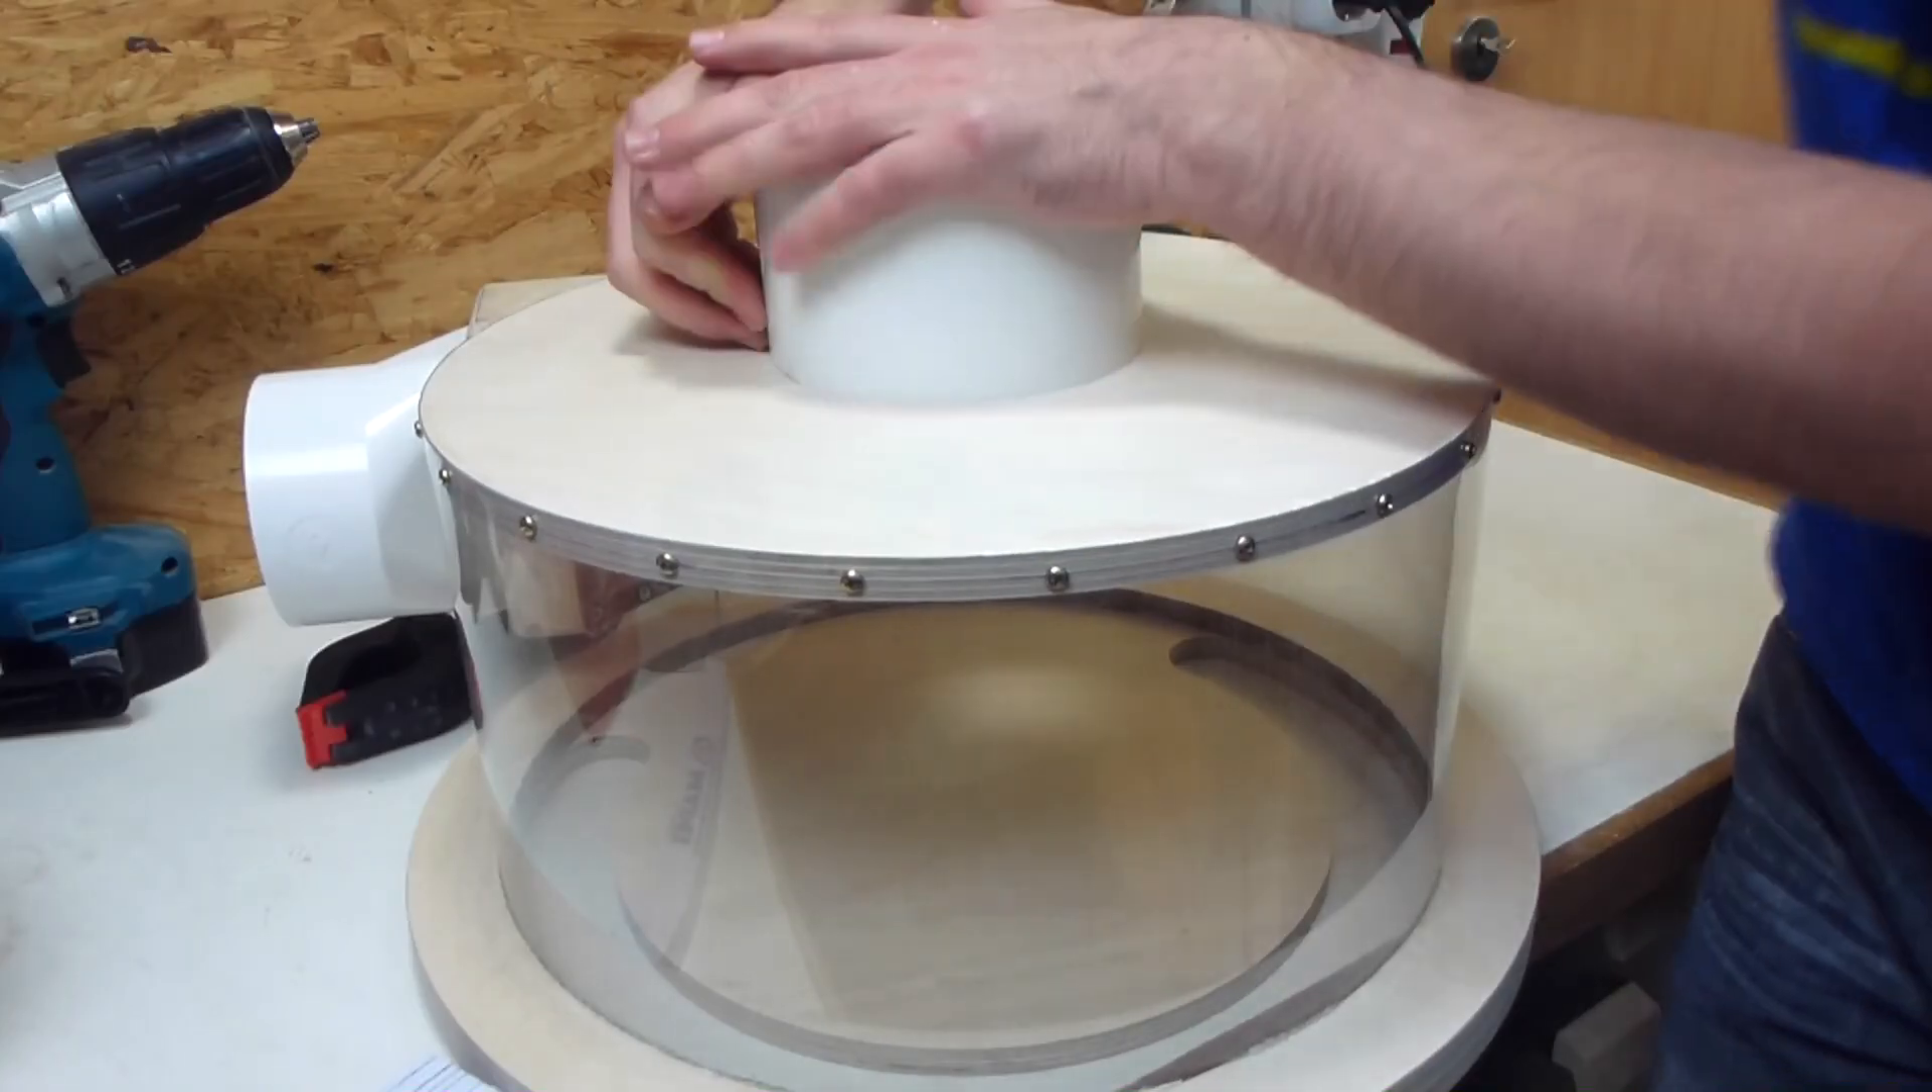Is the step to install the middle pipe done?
No.